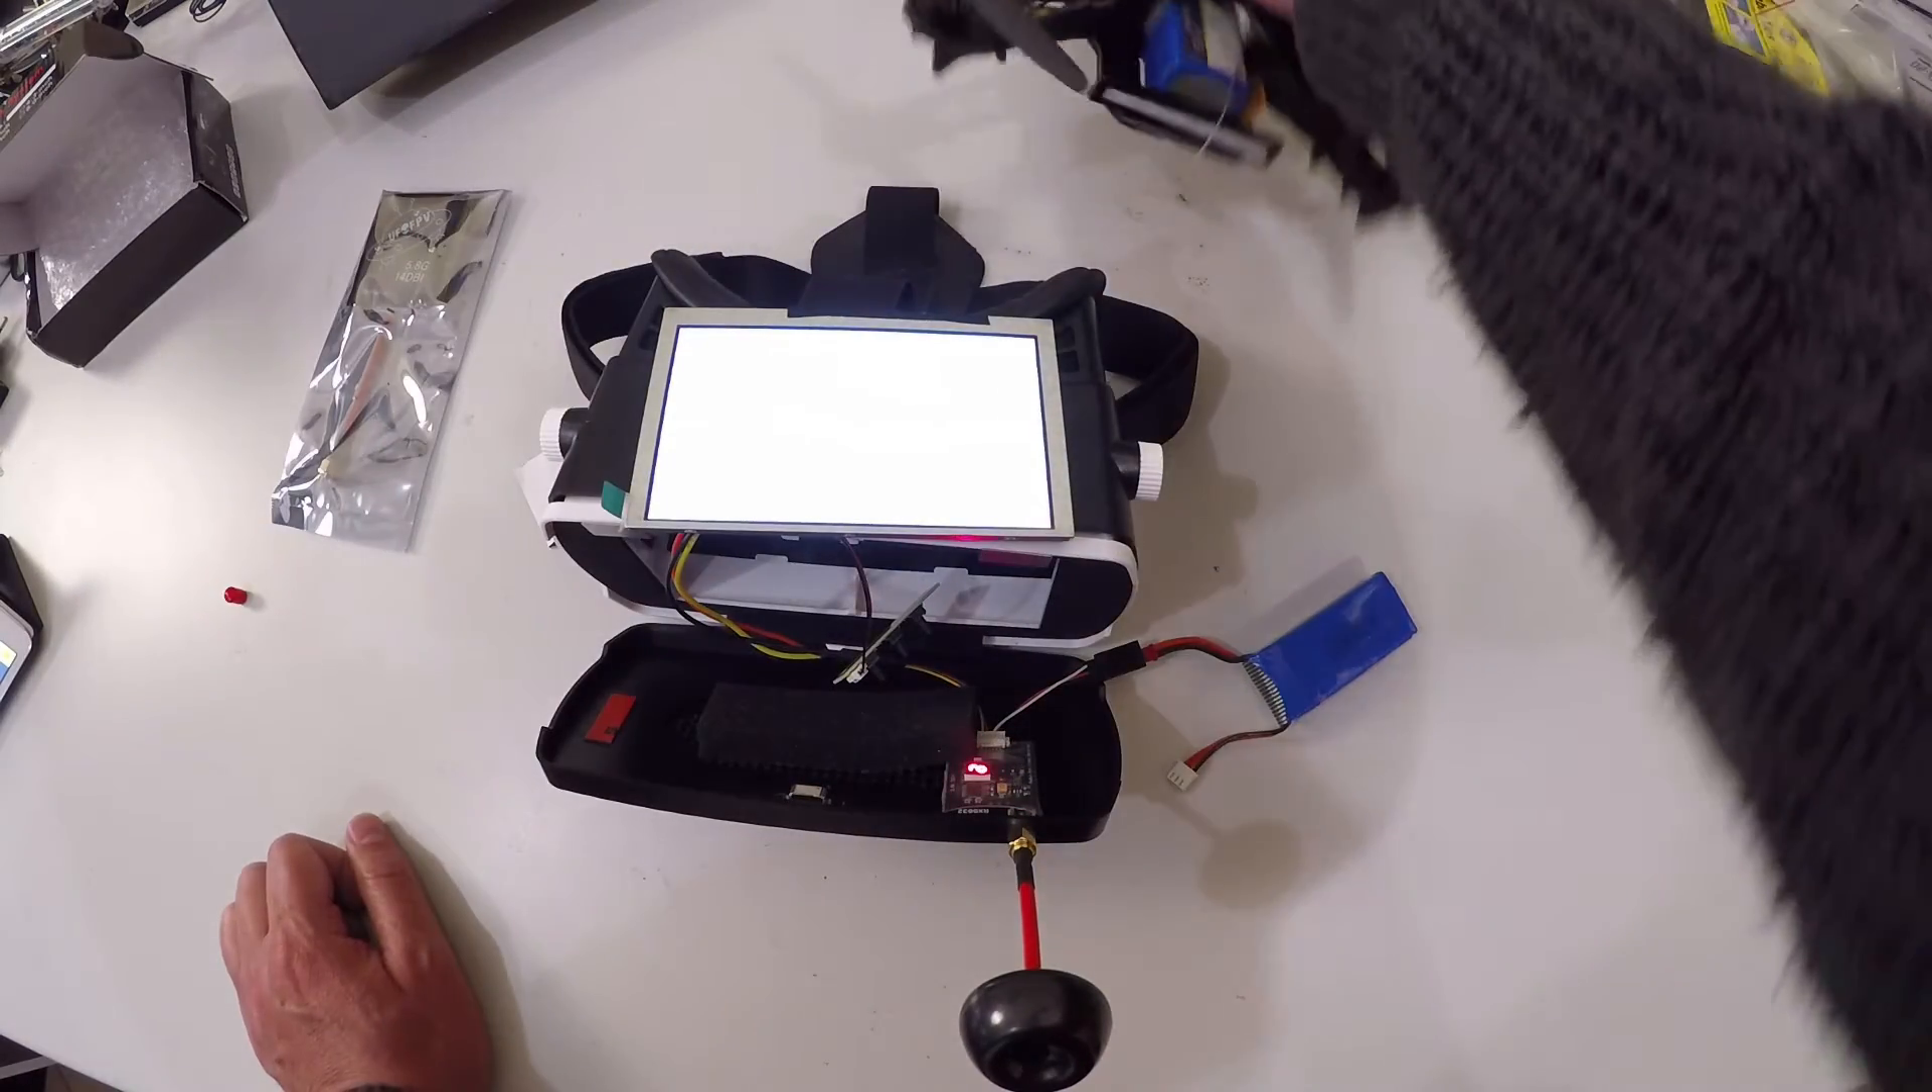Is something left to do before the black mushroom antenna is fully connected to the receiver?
No.